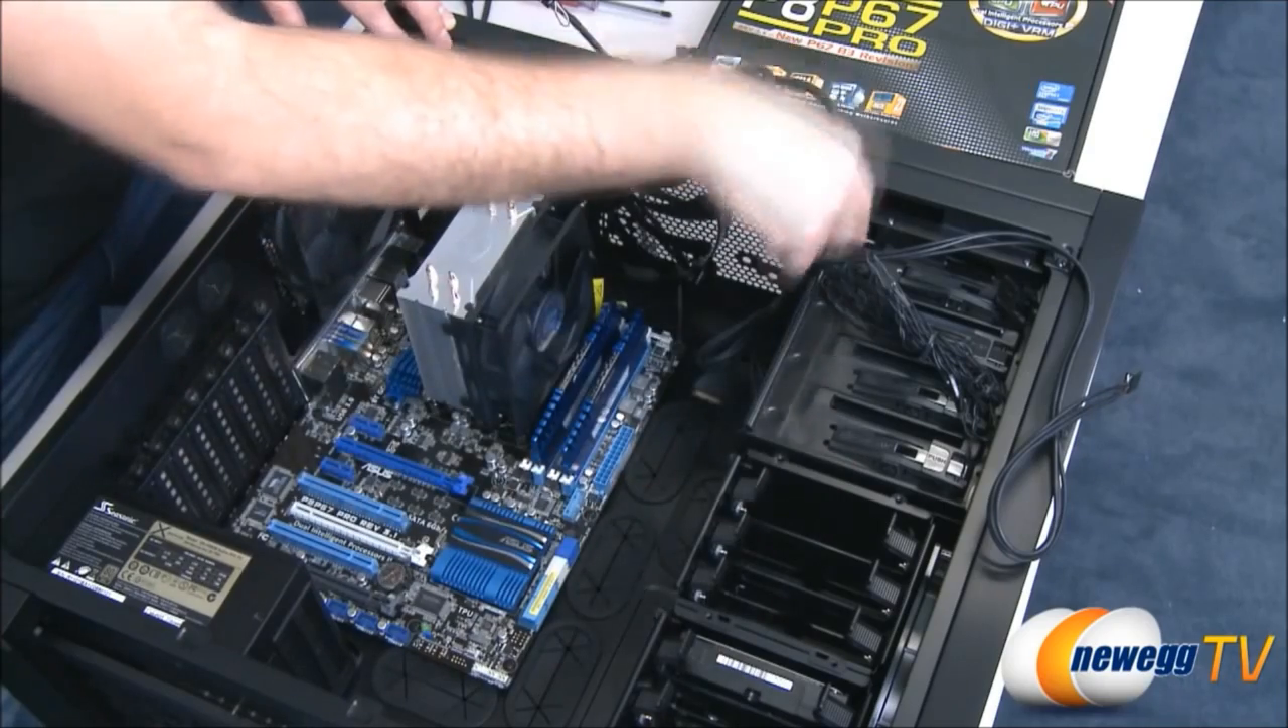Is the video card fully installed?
No.